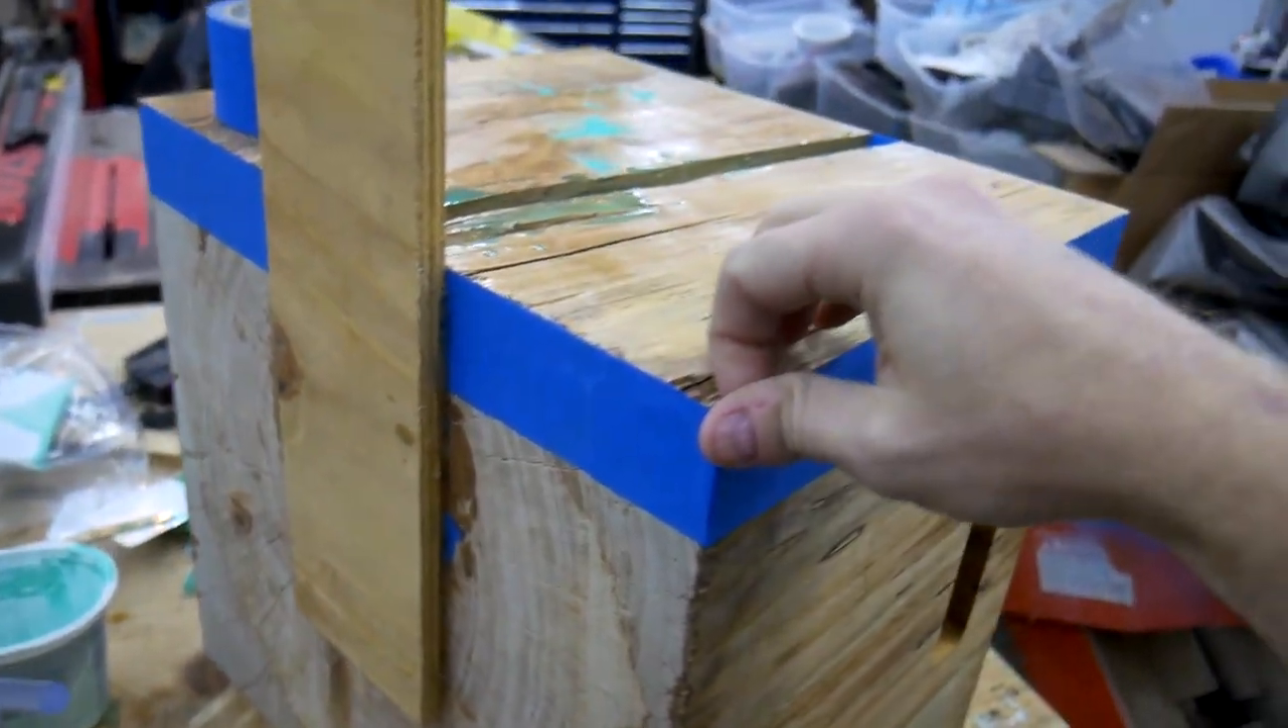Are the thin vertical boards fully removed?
No.